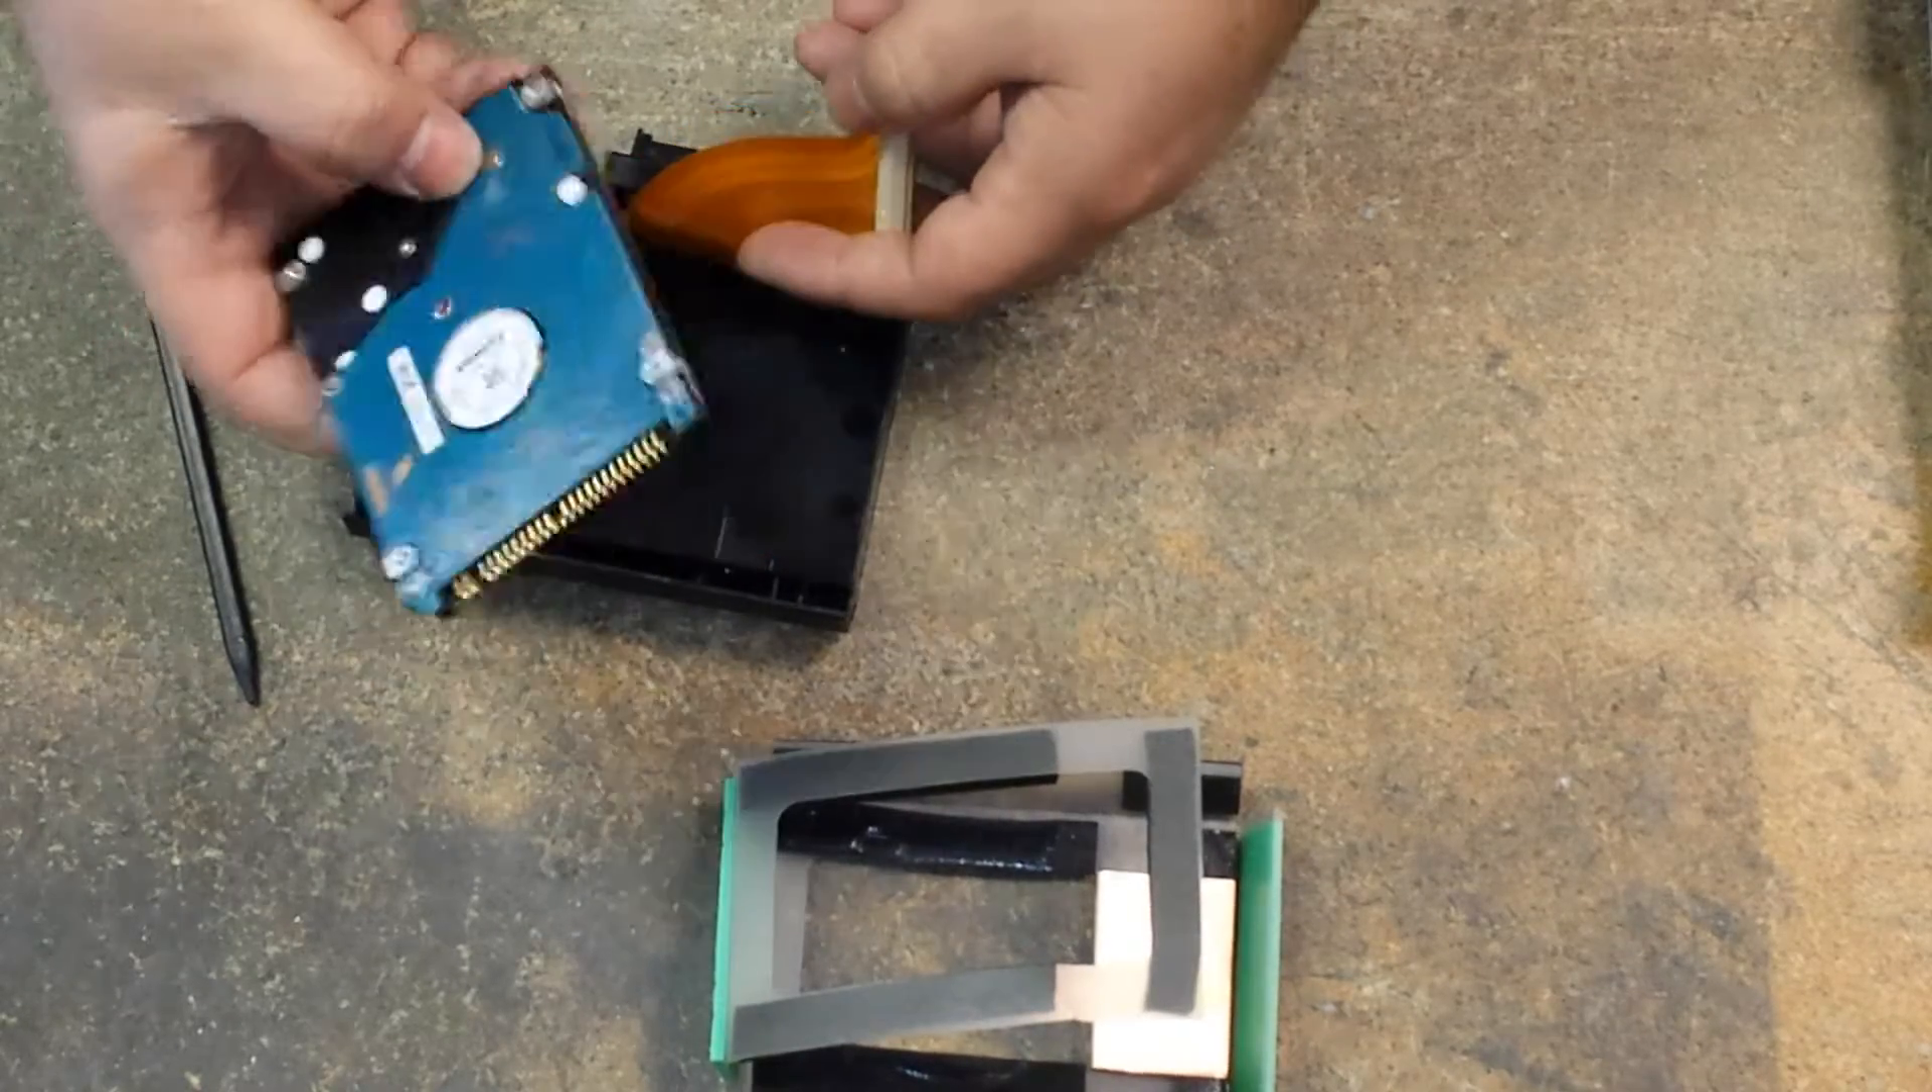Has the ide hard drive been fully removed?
Yes.